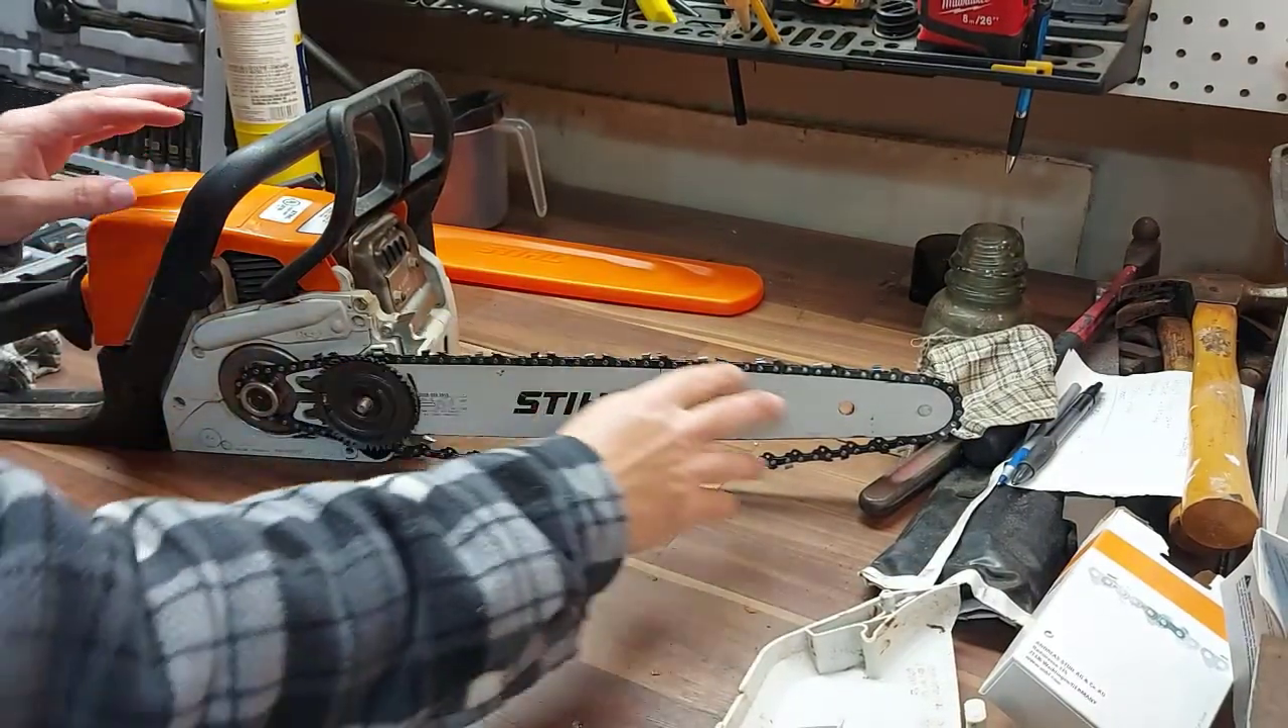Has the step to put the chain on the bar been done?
Yes.